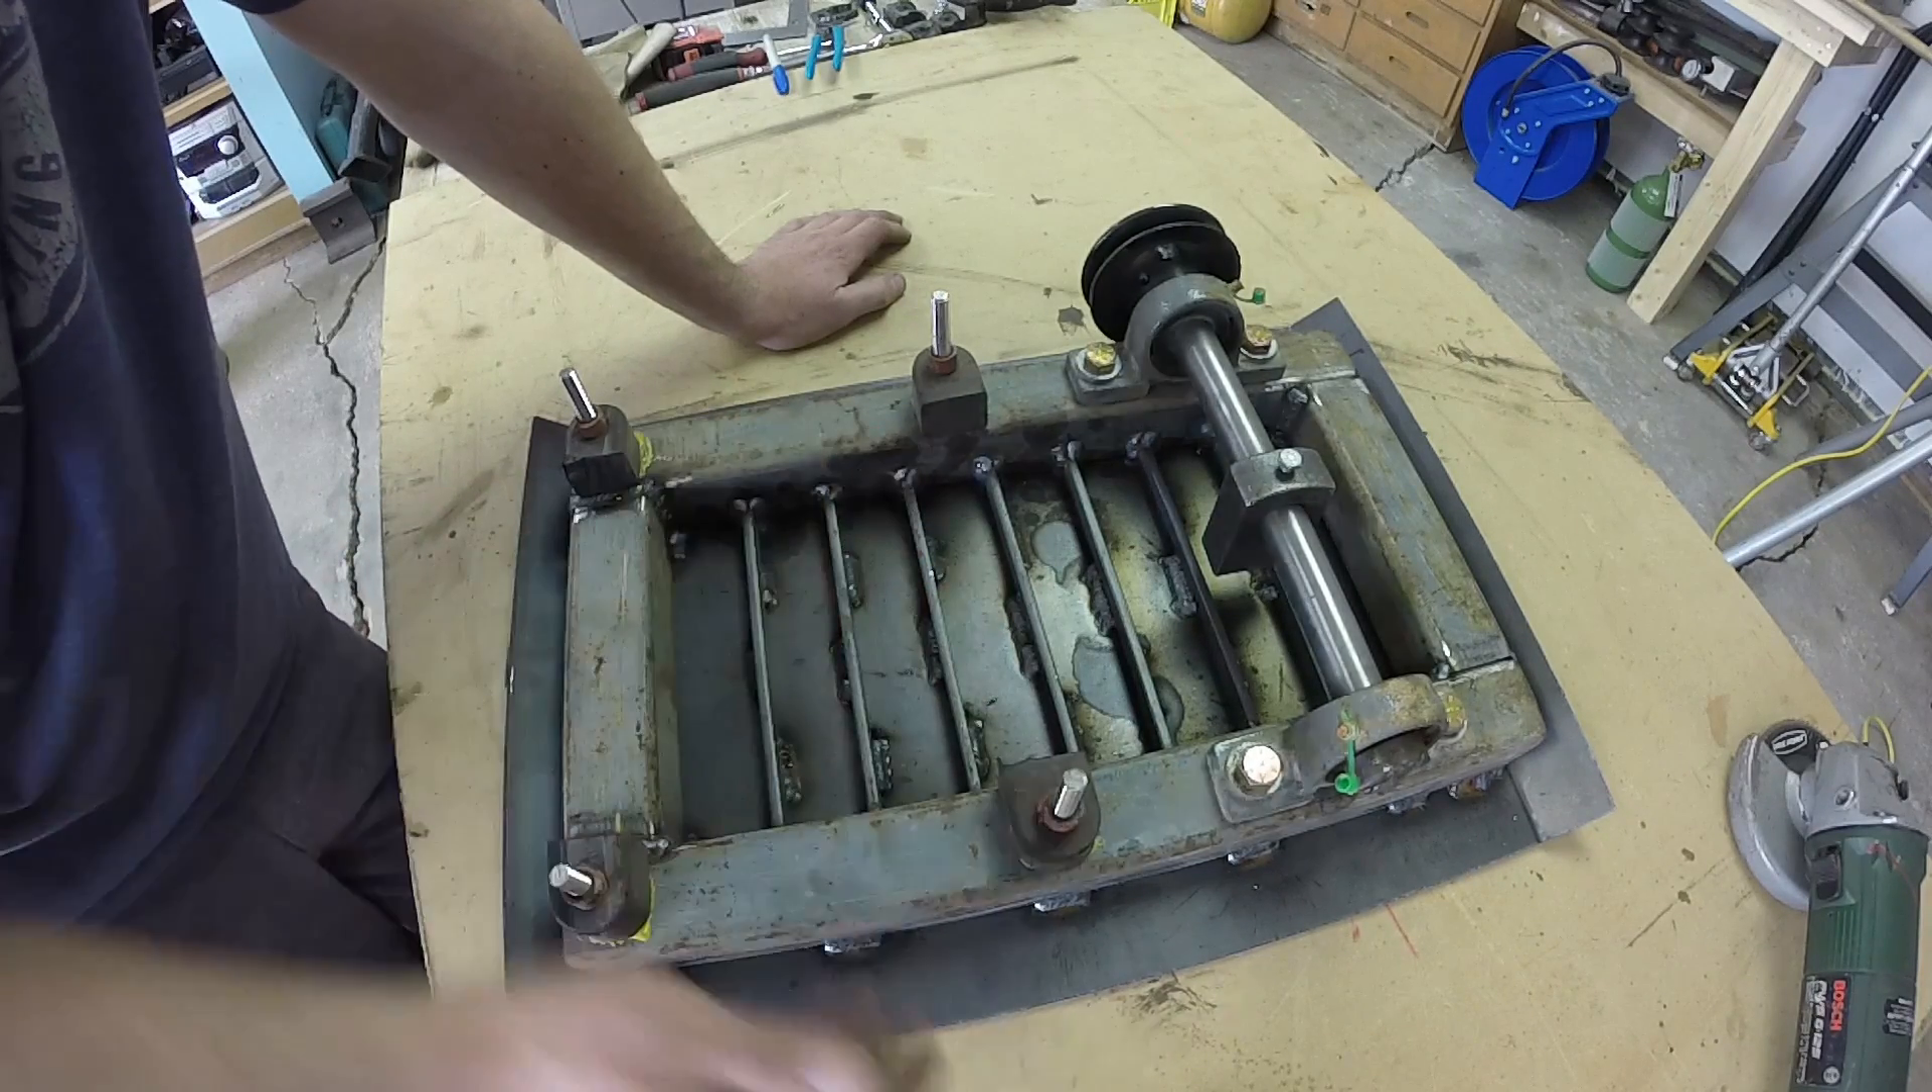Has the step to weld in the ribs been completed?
Yes.